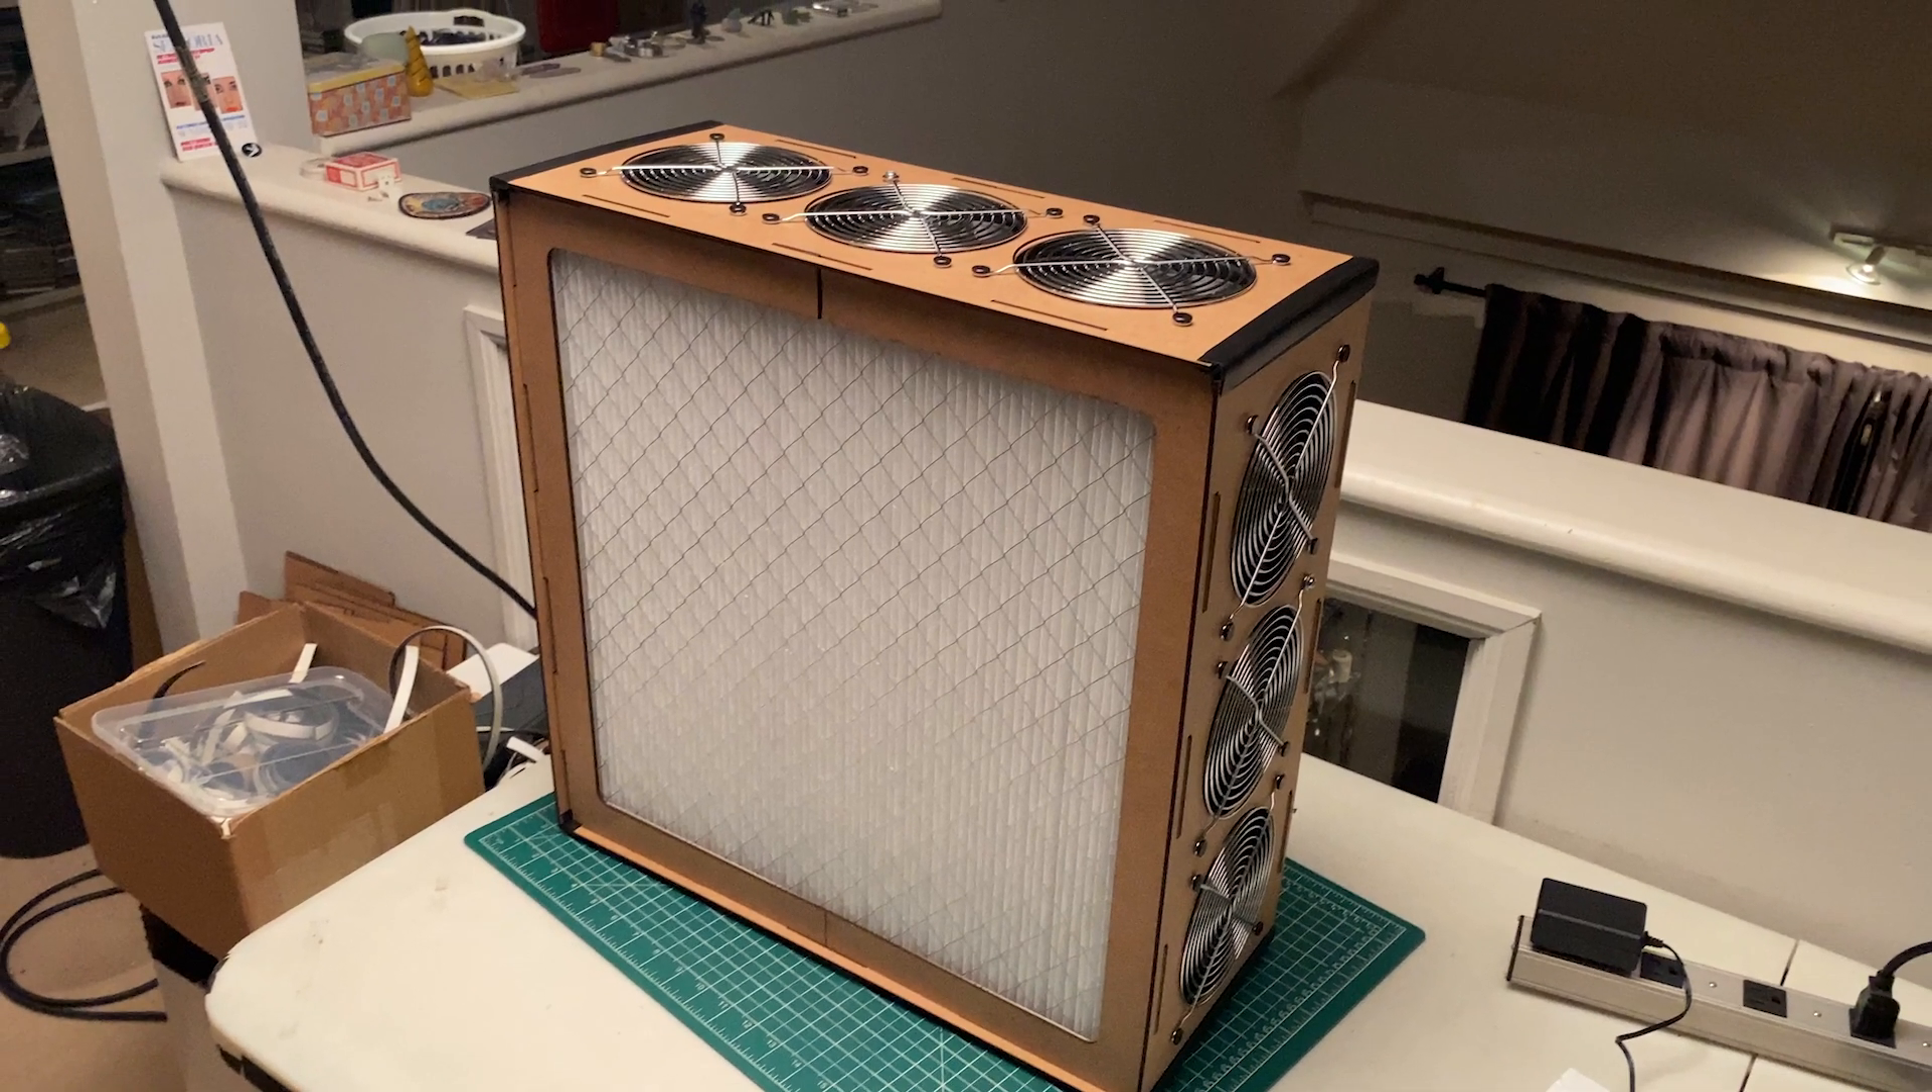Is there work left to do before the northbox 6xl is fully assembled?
No.